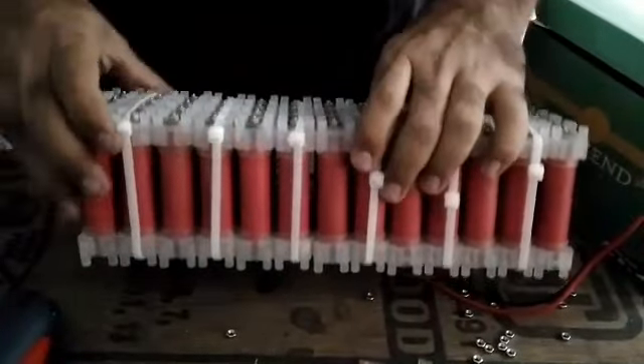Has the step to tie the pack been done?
Yes.